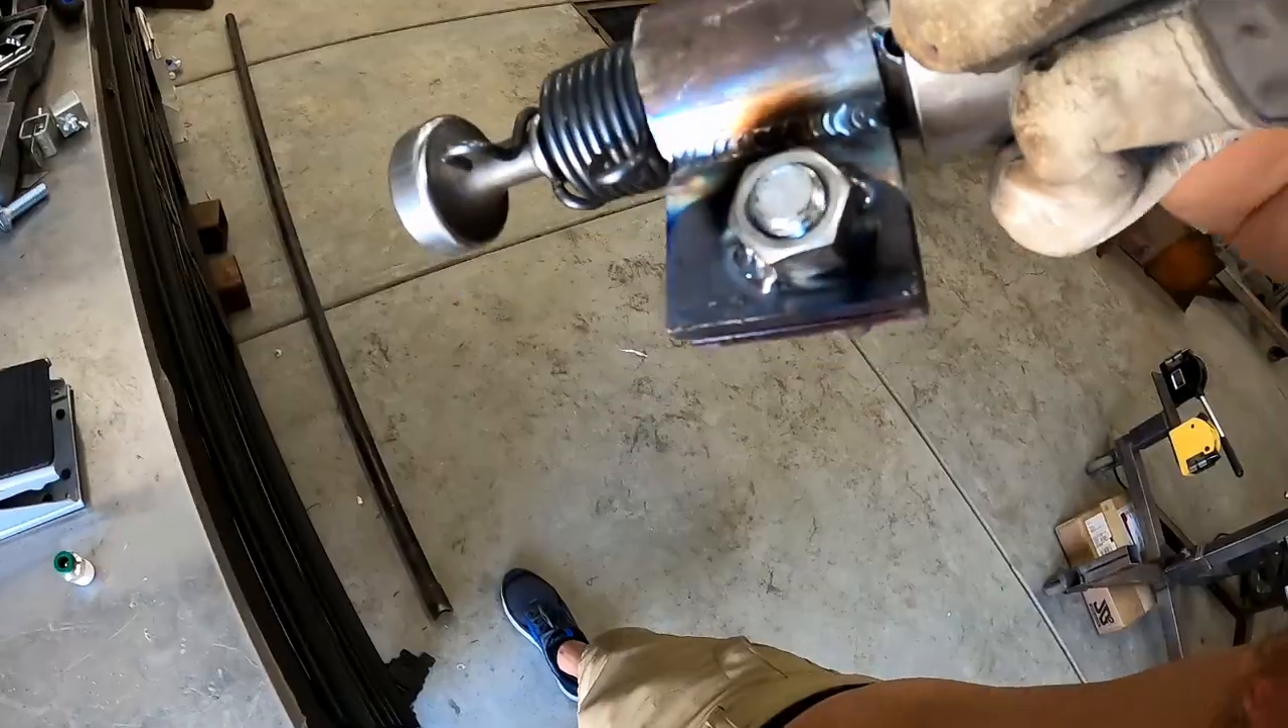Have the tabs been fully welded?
Yes.